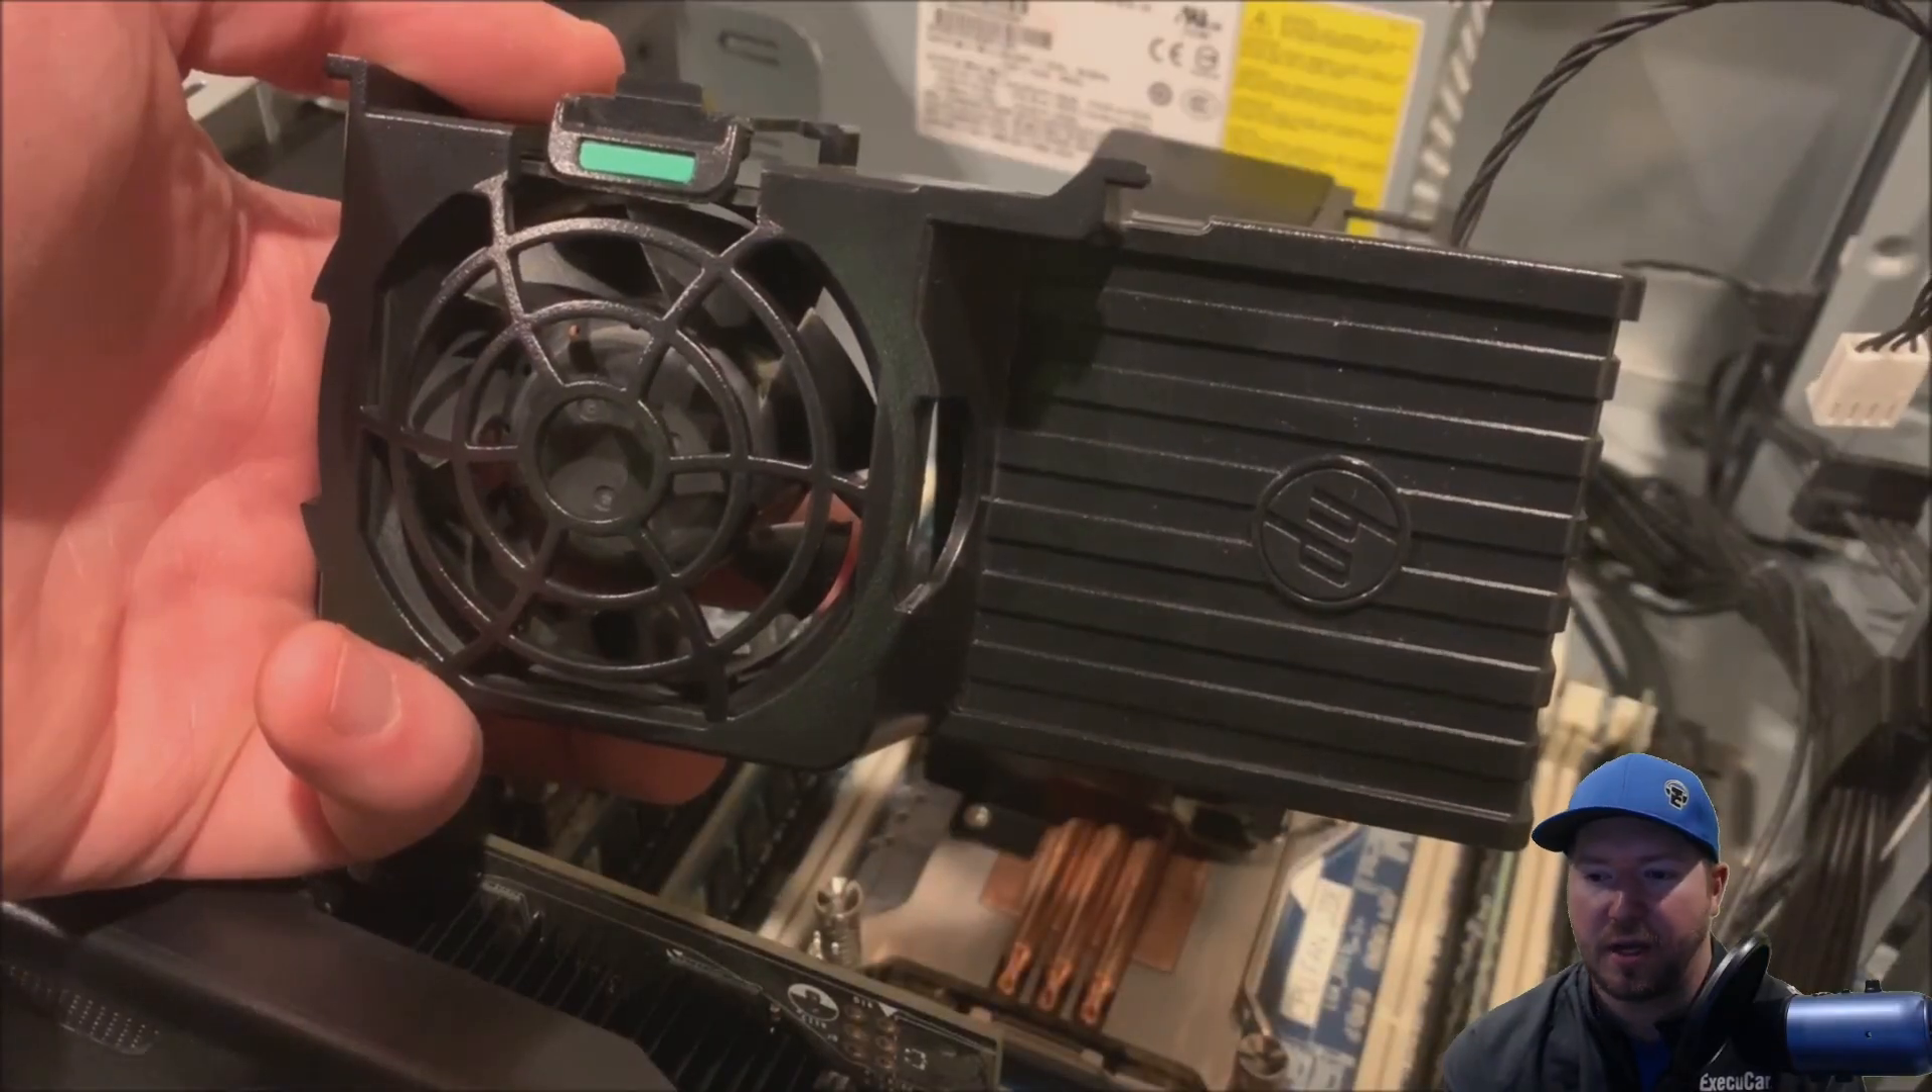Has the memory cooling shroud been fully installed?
No.